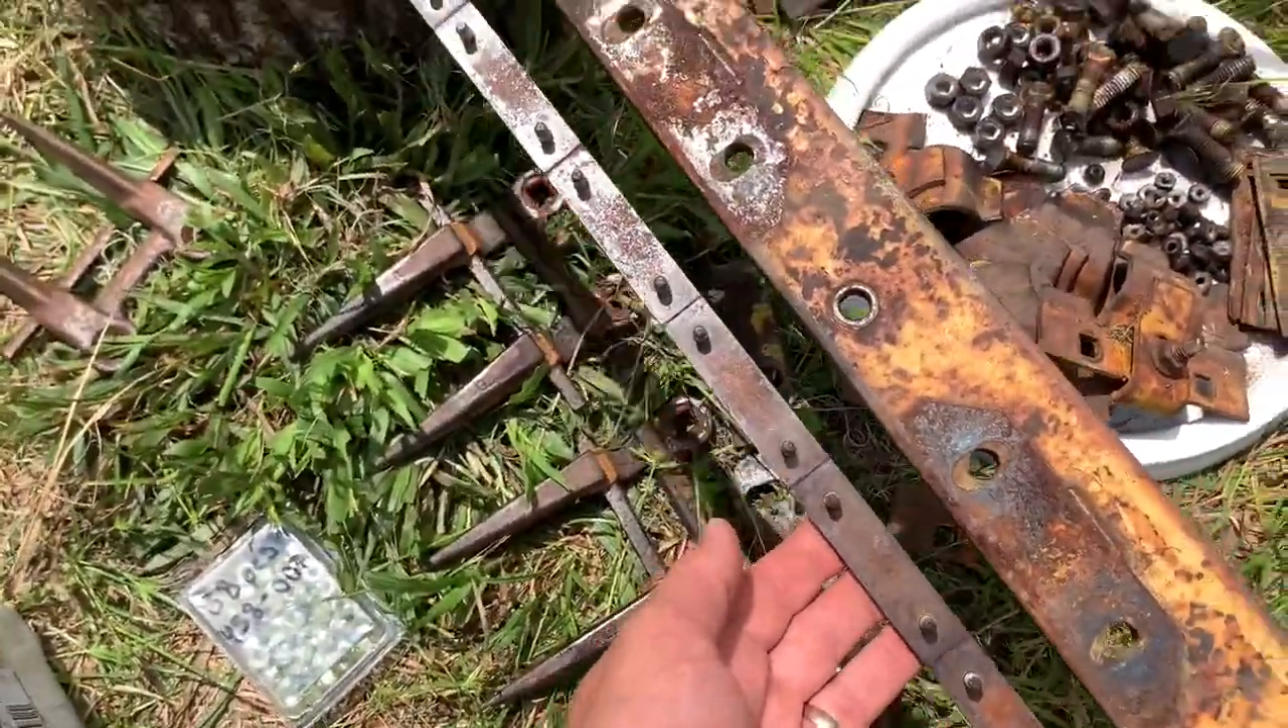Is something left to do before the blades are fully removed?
No.